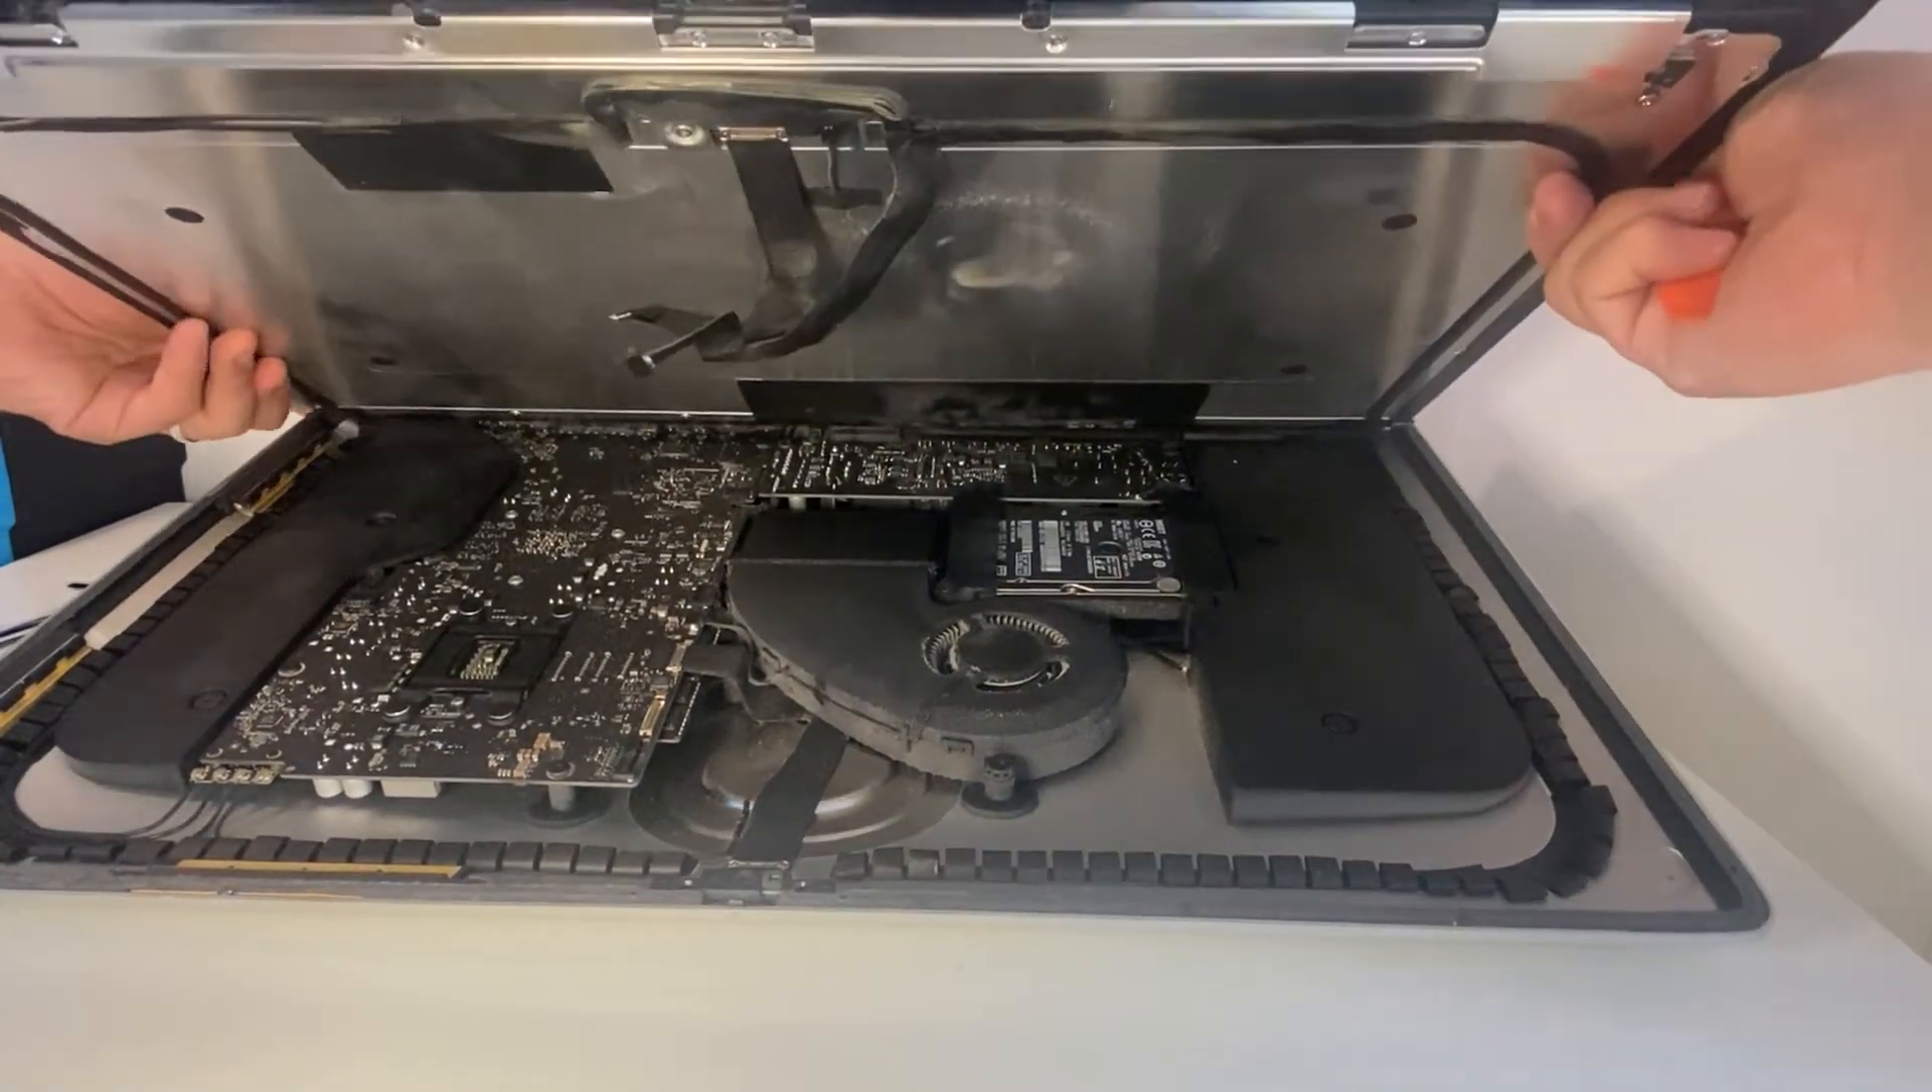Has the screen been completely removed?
No.